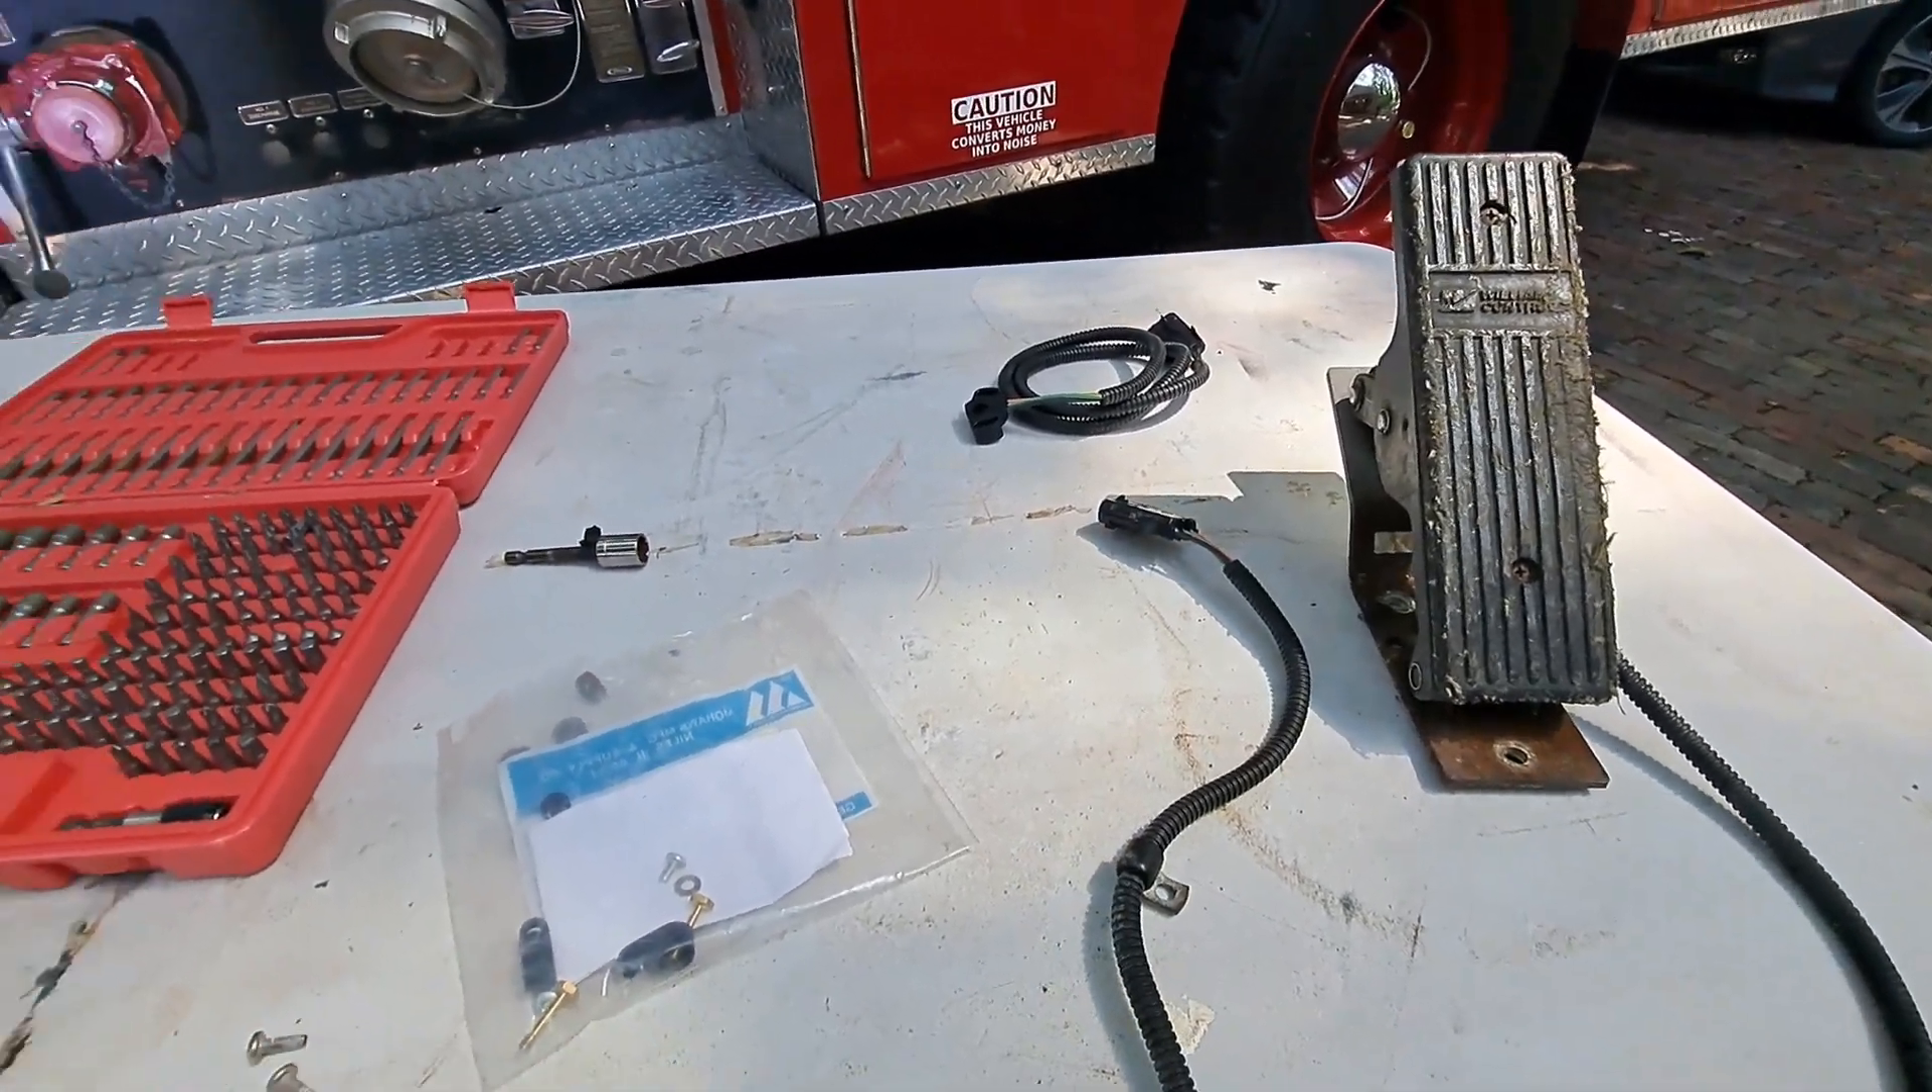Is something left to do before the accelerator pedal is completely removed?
No.